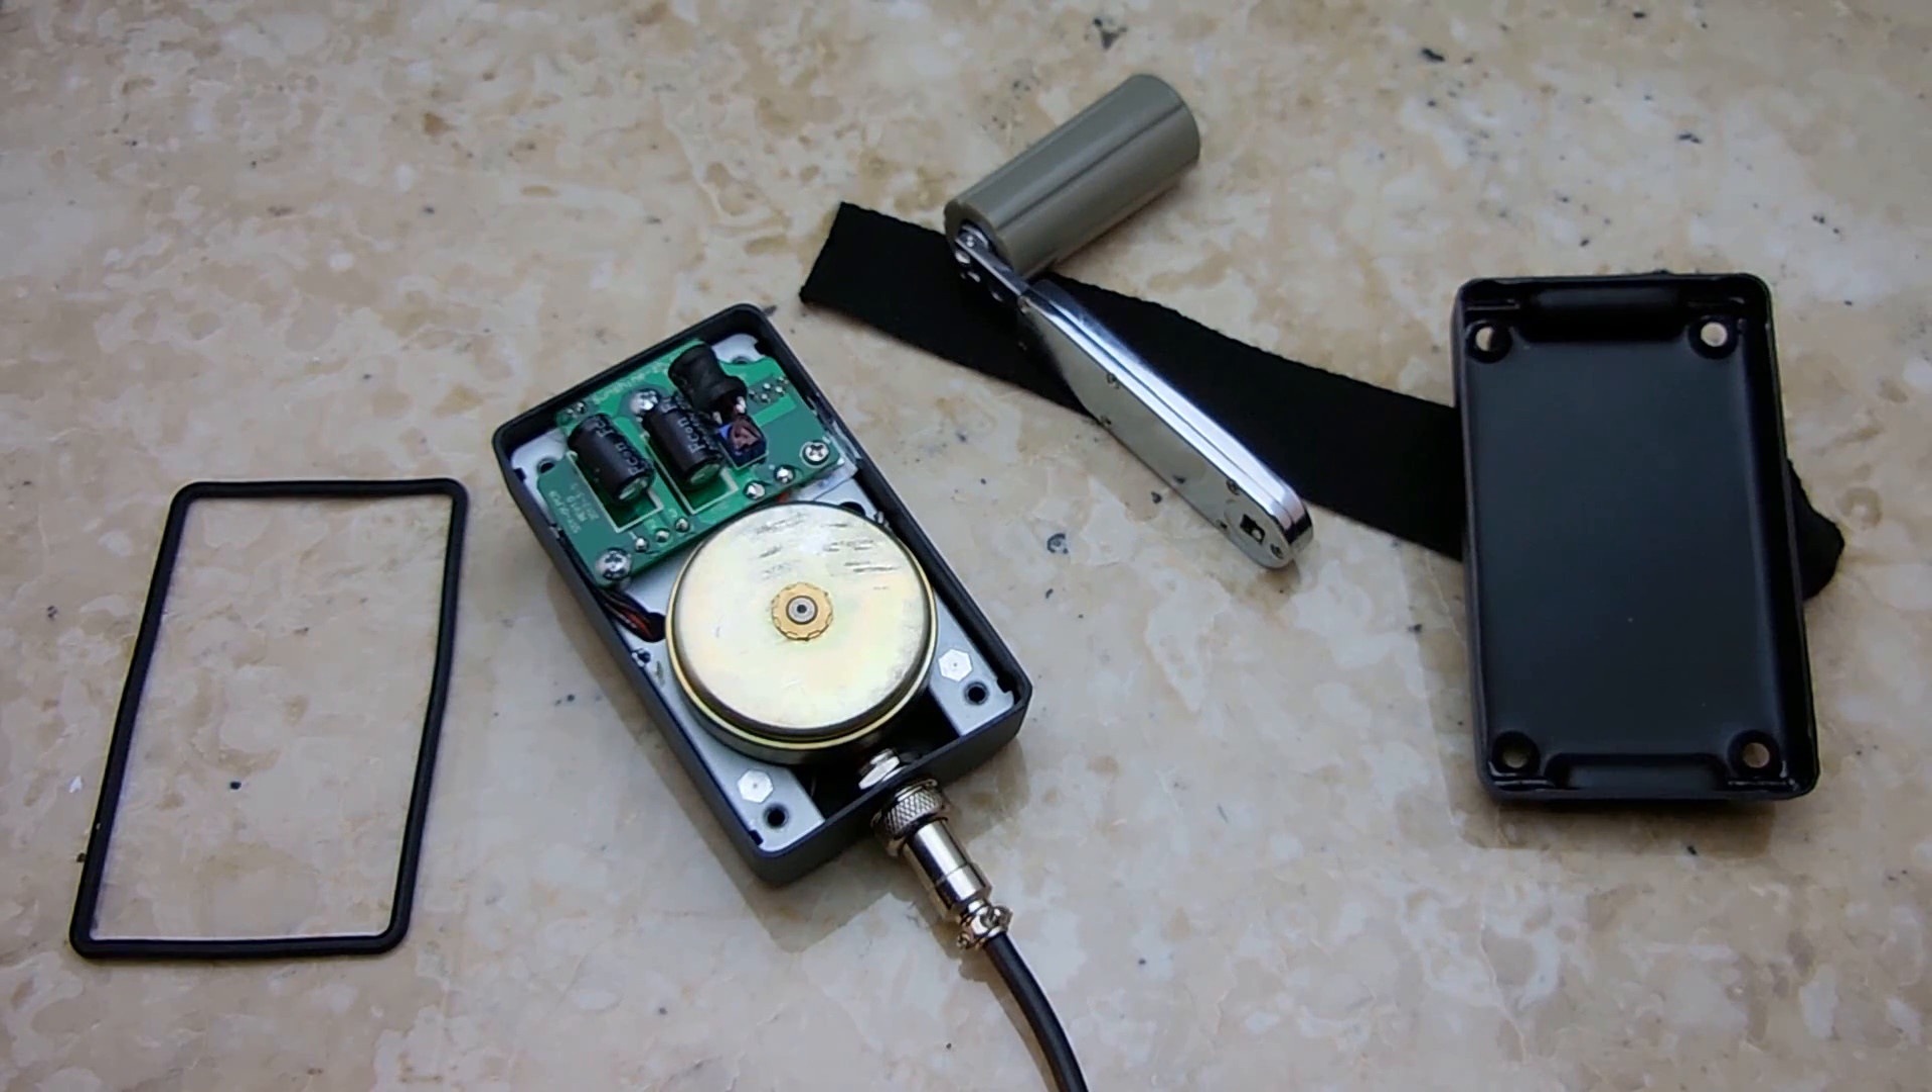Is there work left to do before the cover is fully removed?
No.